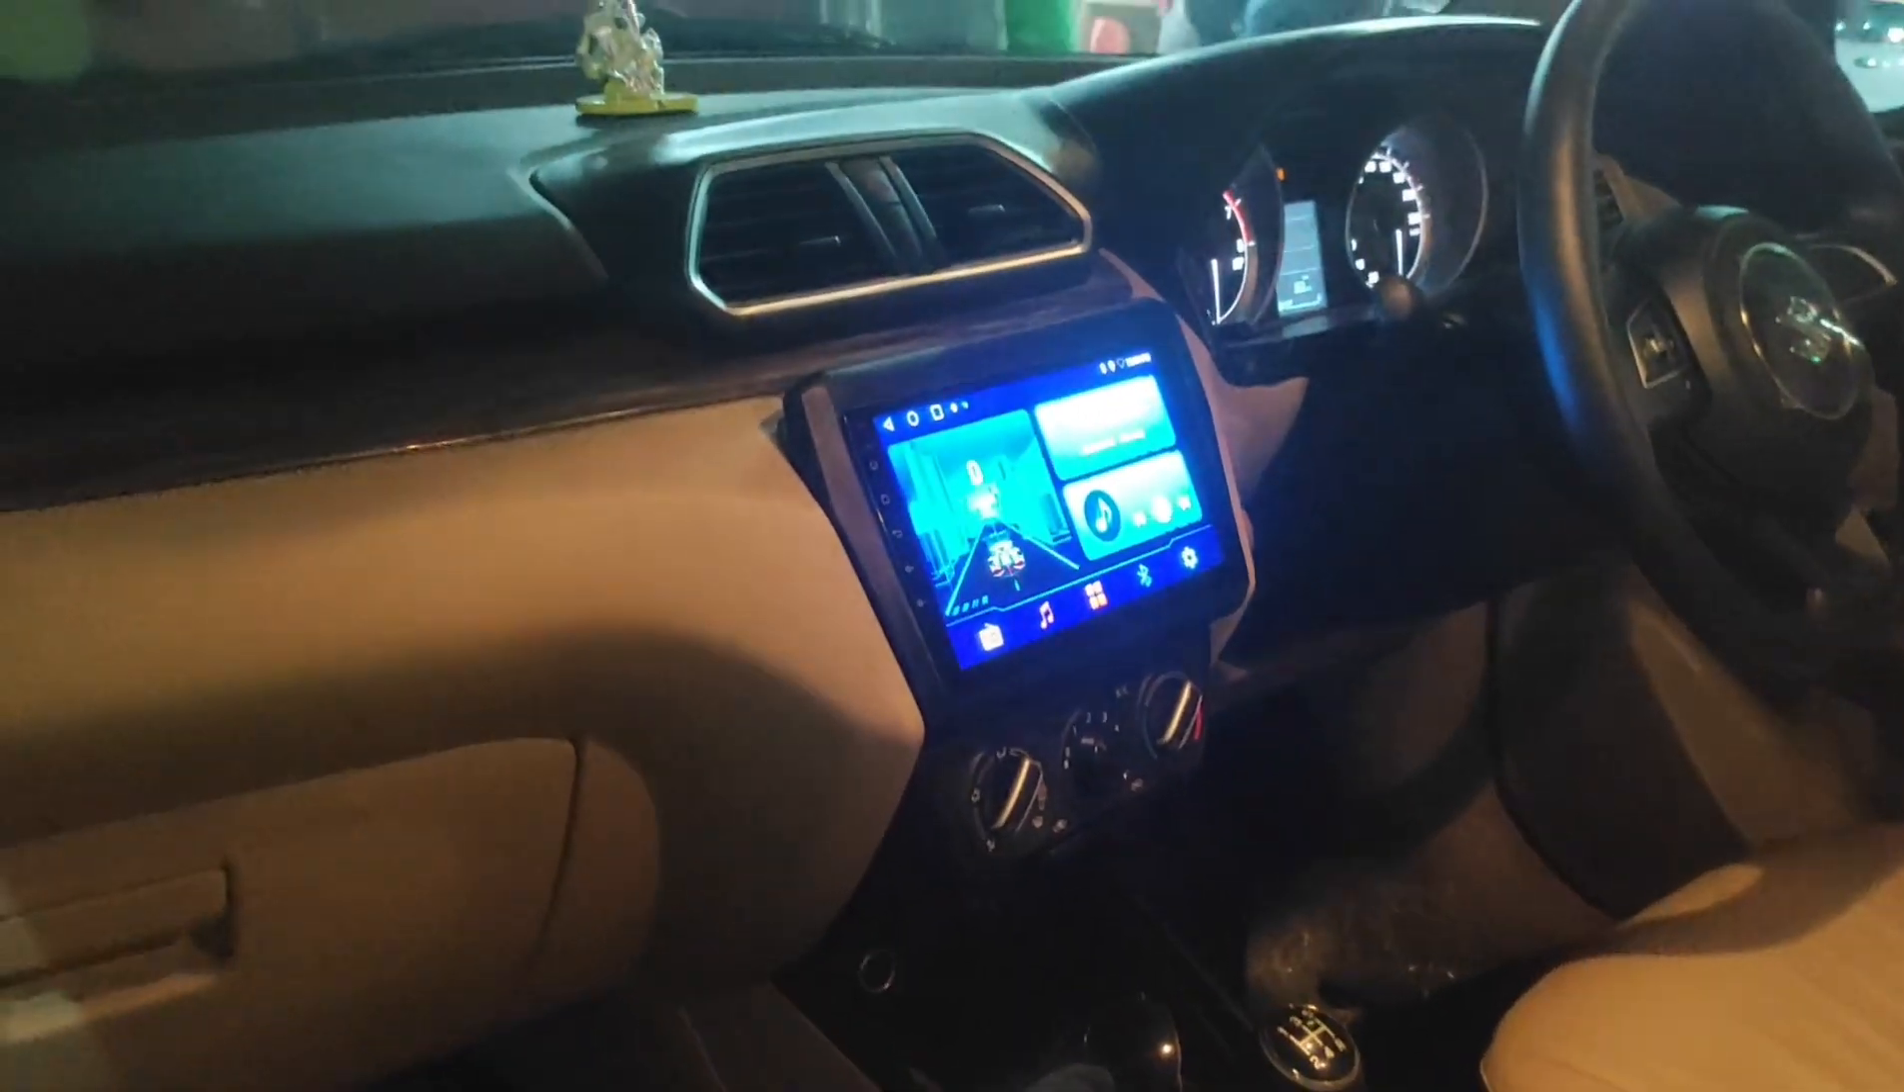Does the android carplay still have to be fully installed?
No.